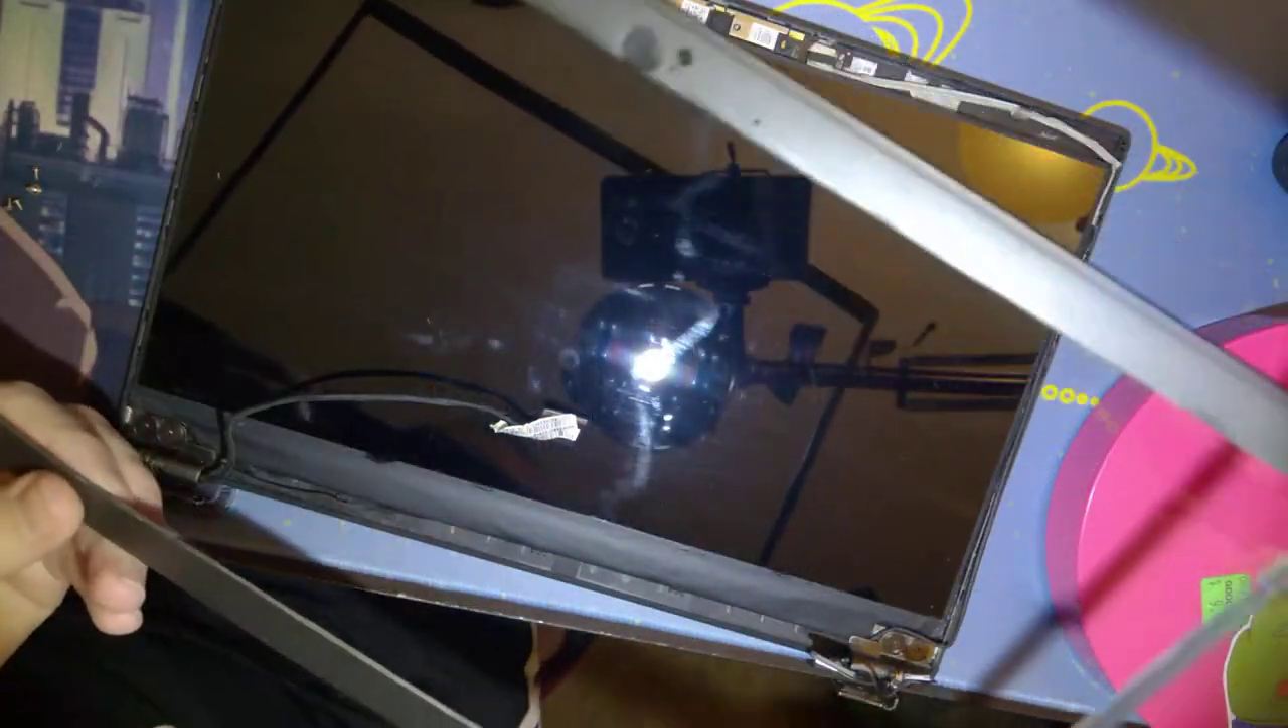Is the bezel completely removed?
Yes.